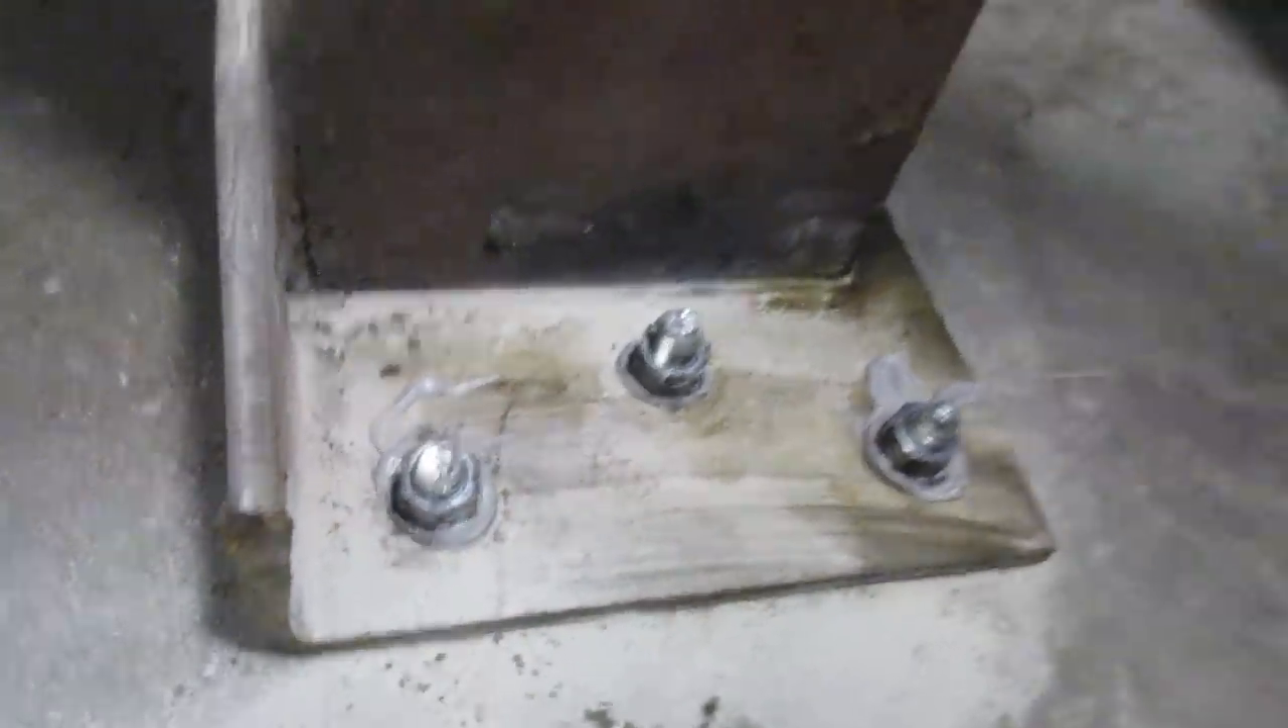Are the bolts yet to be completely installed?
No.